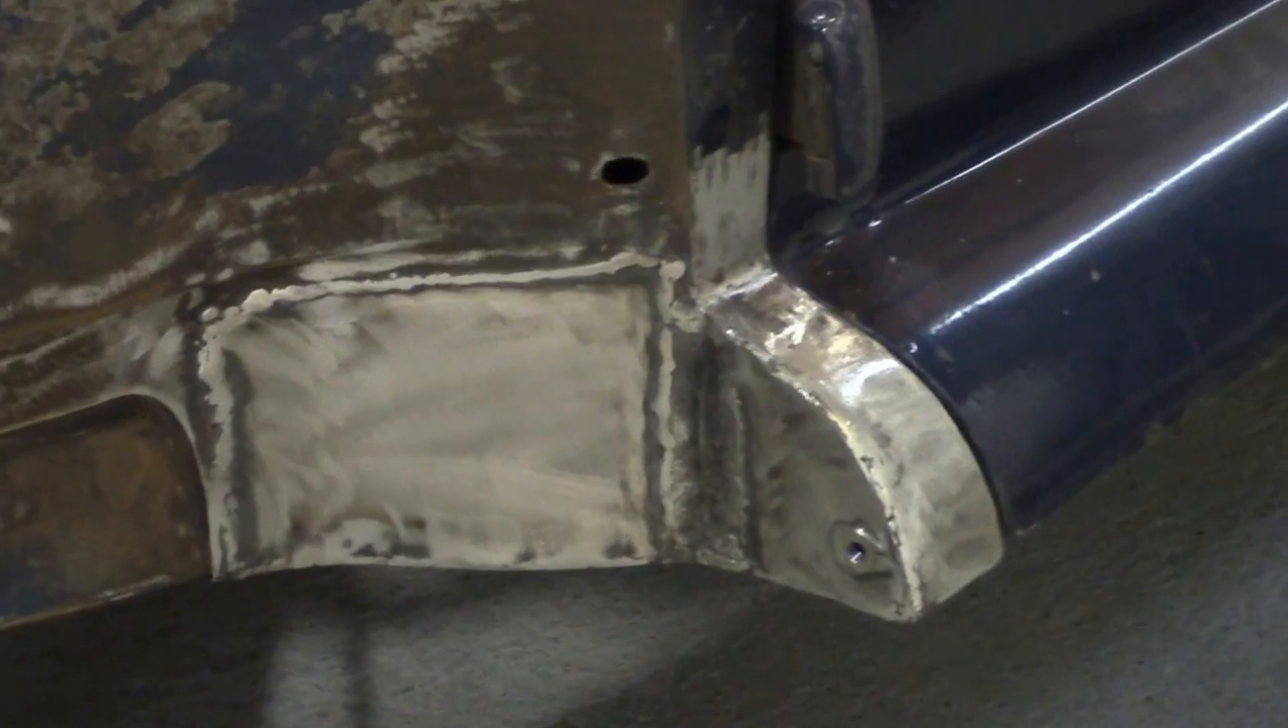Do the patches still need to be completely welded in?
No.